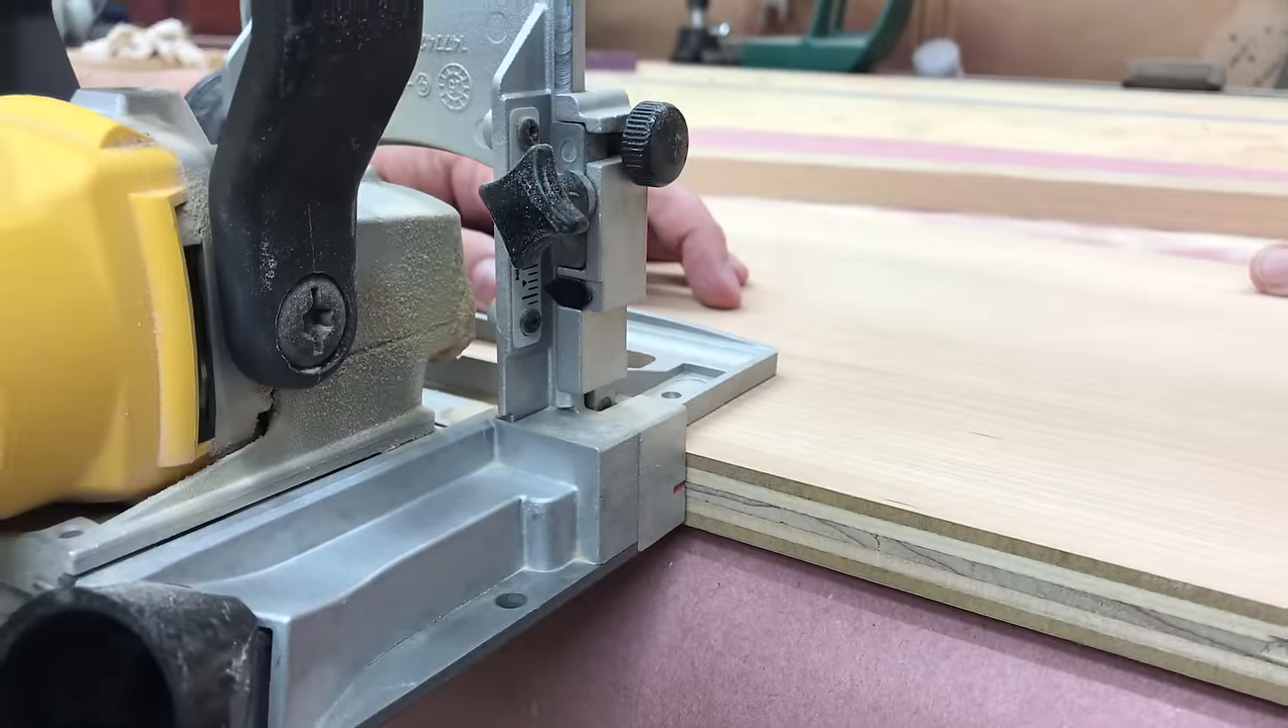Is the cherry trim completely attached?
No.